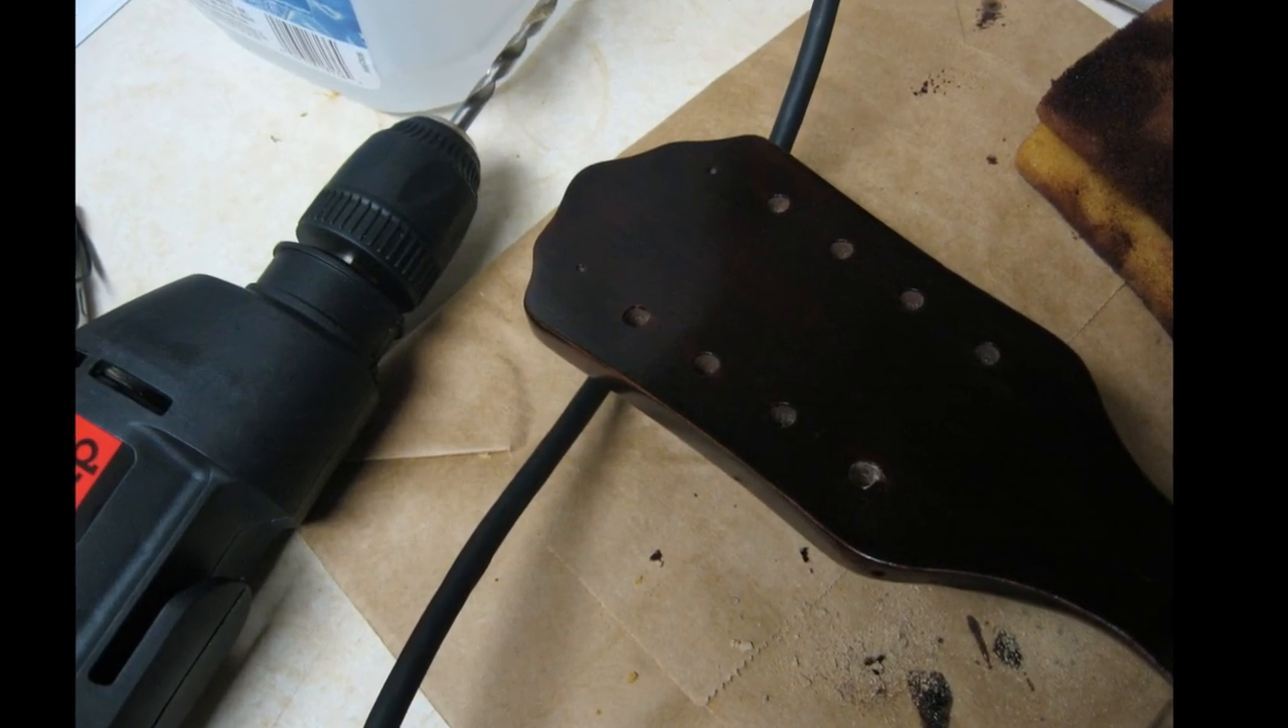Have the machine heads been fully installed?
No.